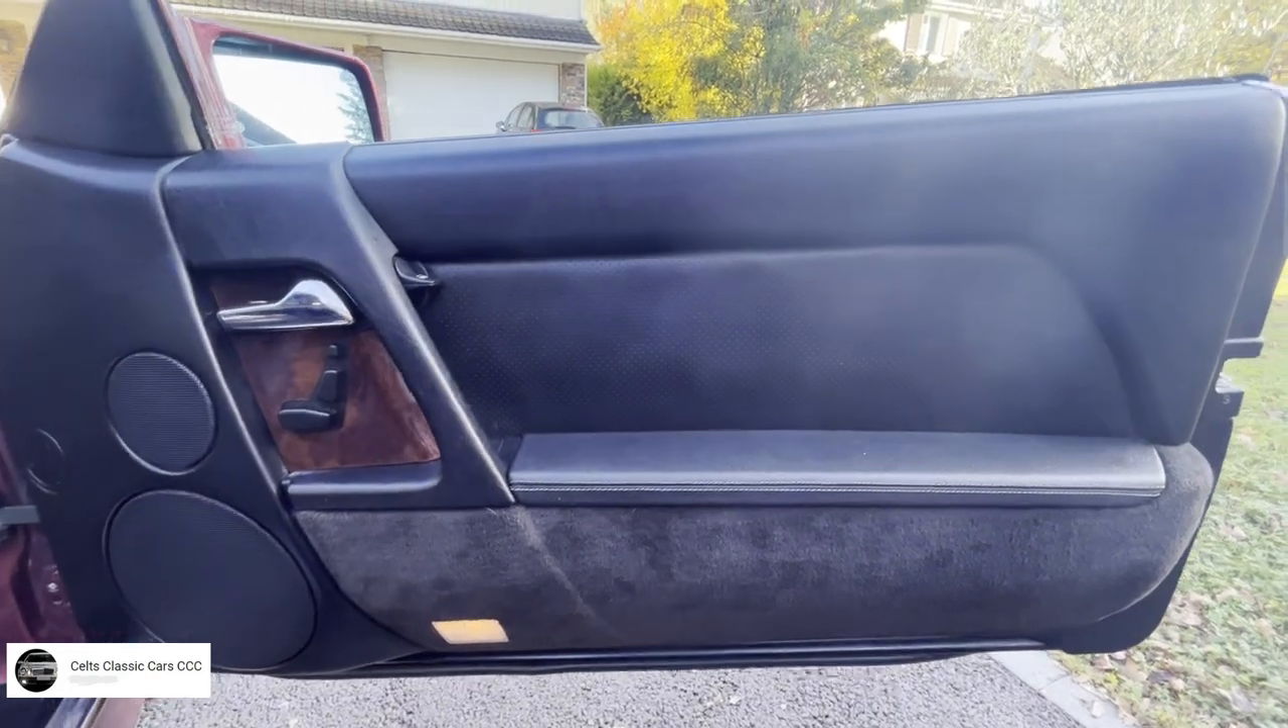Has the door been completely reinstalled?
Yes.